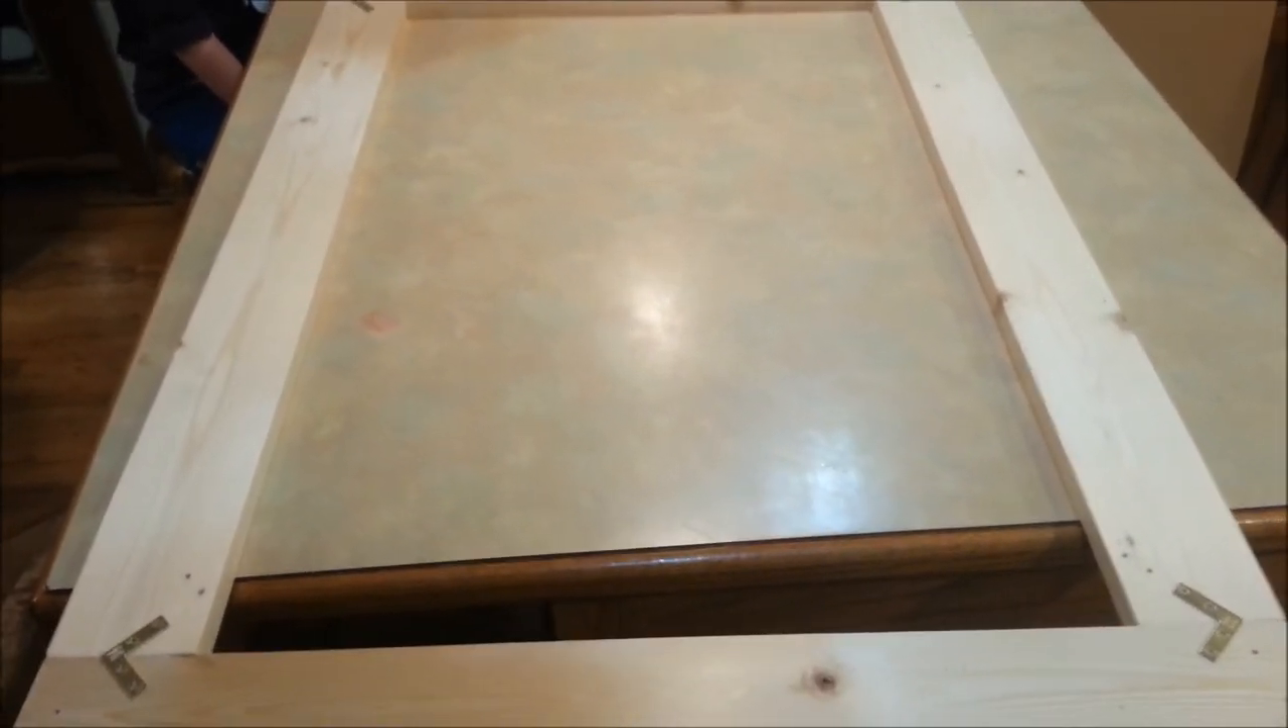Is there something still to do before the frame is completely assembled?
No.